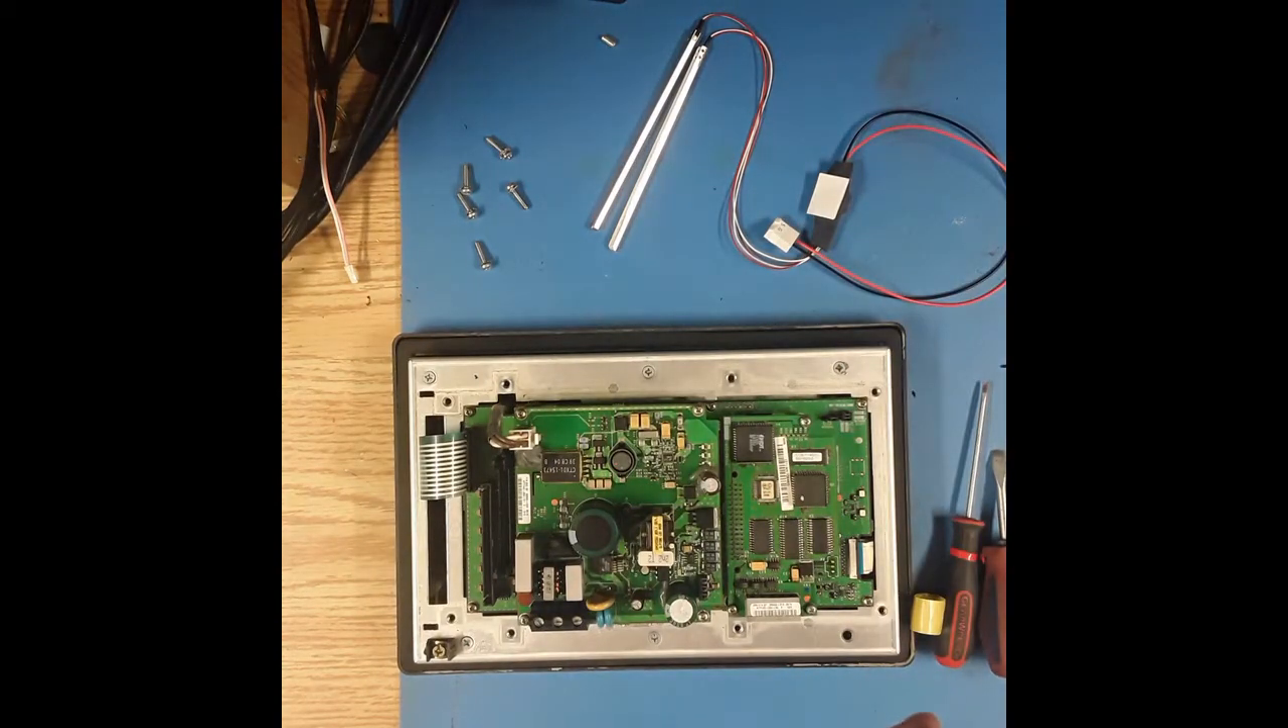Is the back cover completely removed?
Yes.